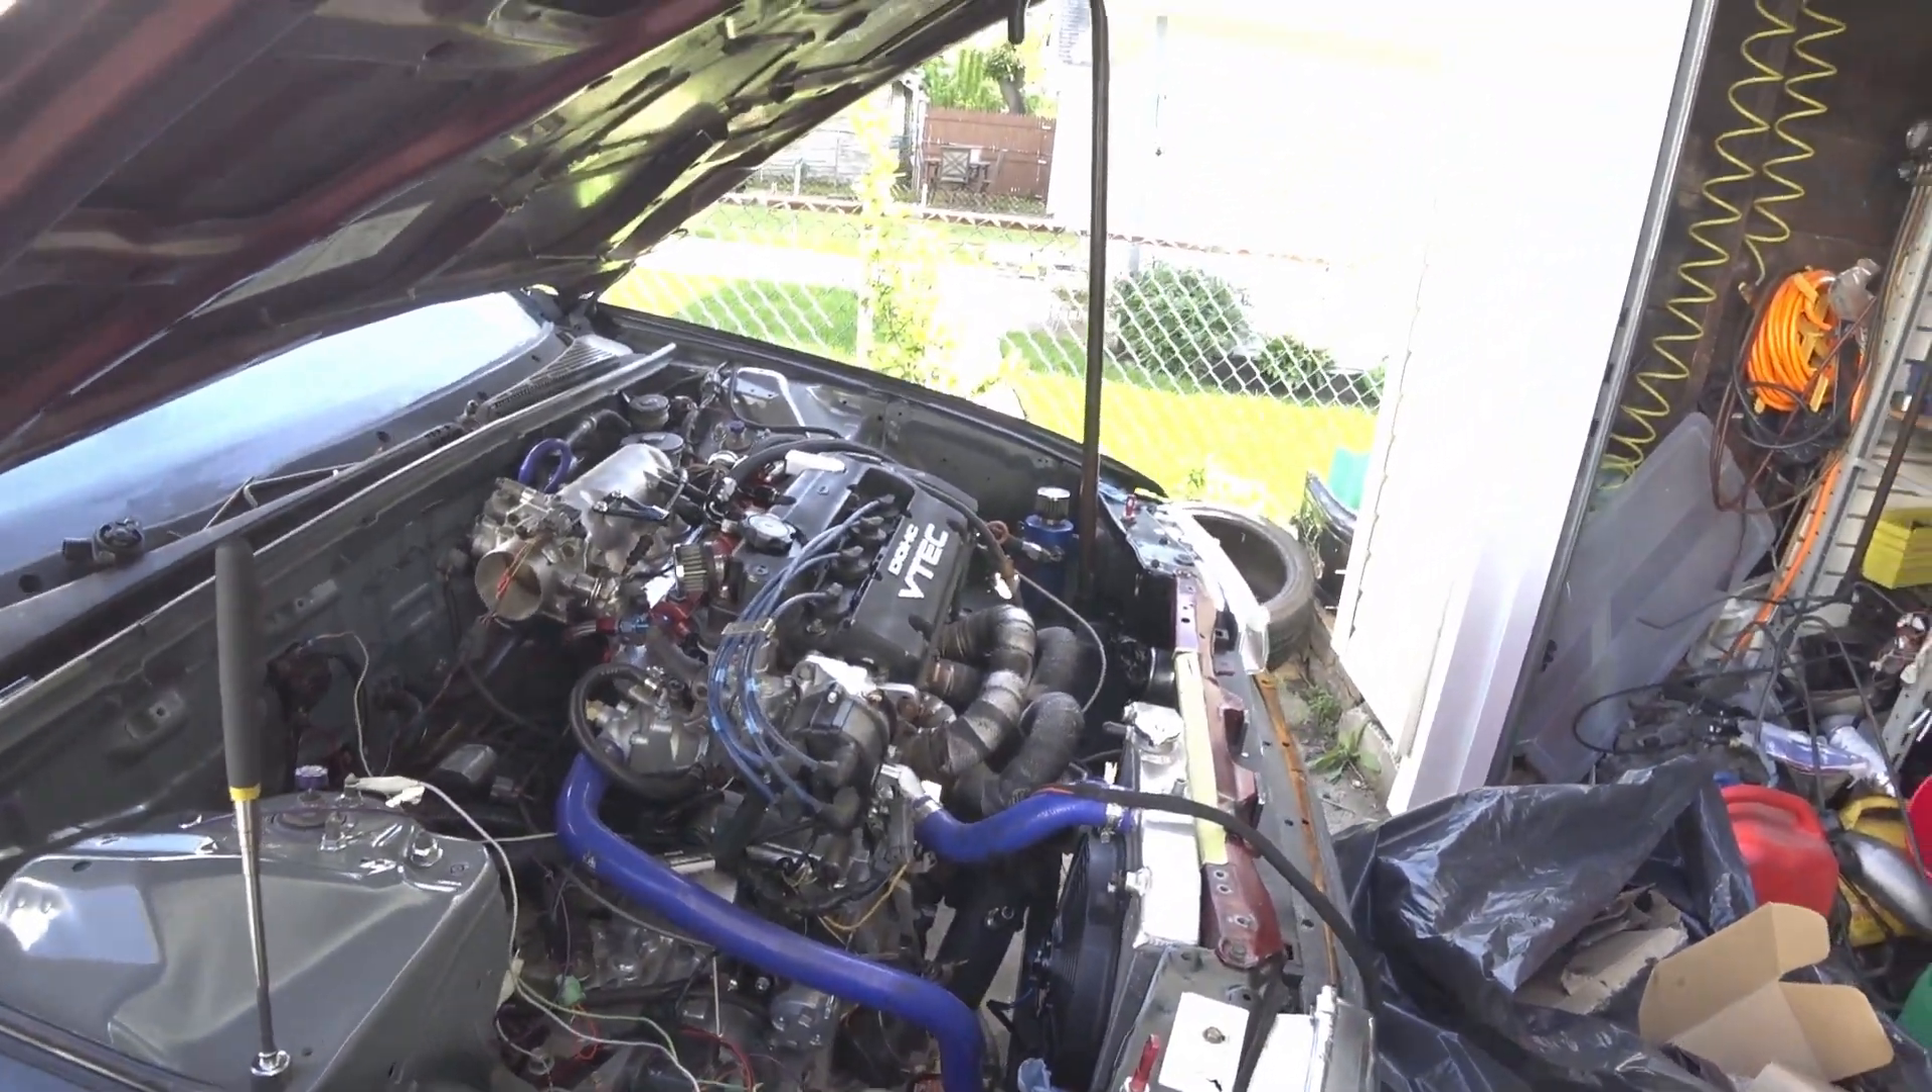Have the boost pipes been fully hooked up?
No.